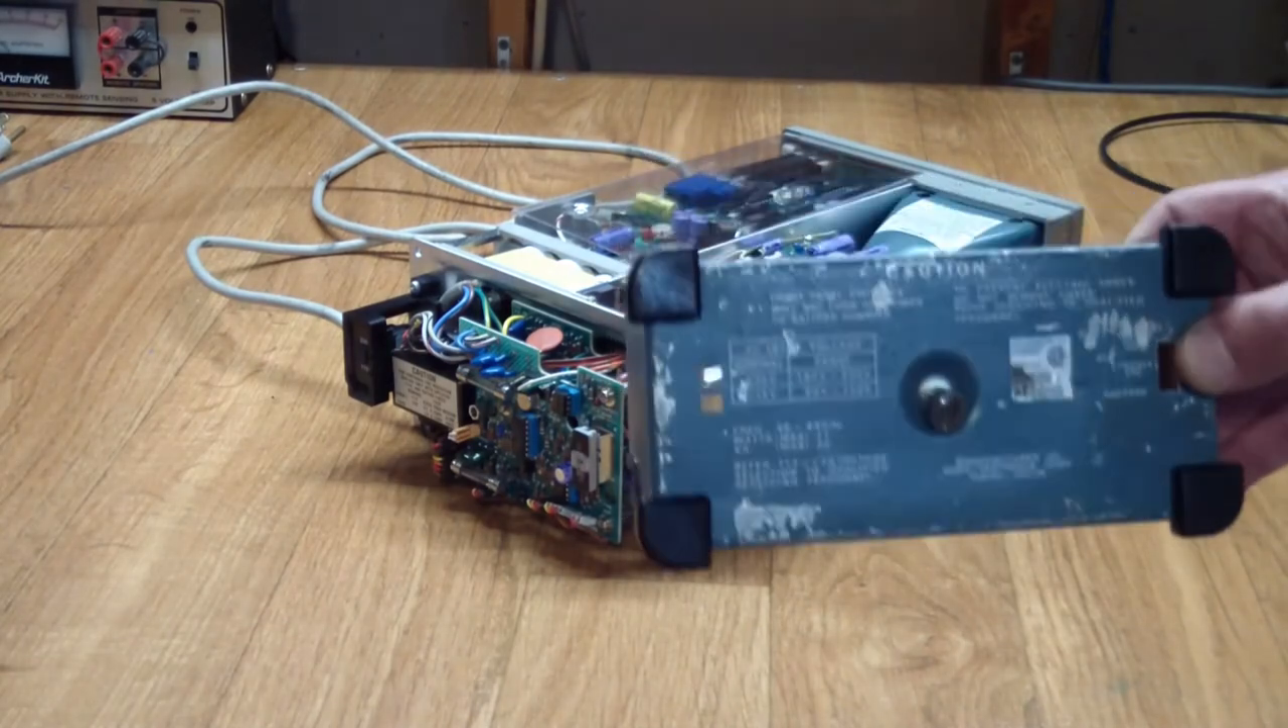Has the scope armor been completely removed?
Yes.